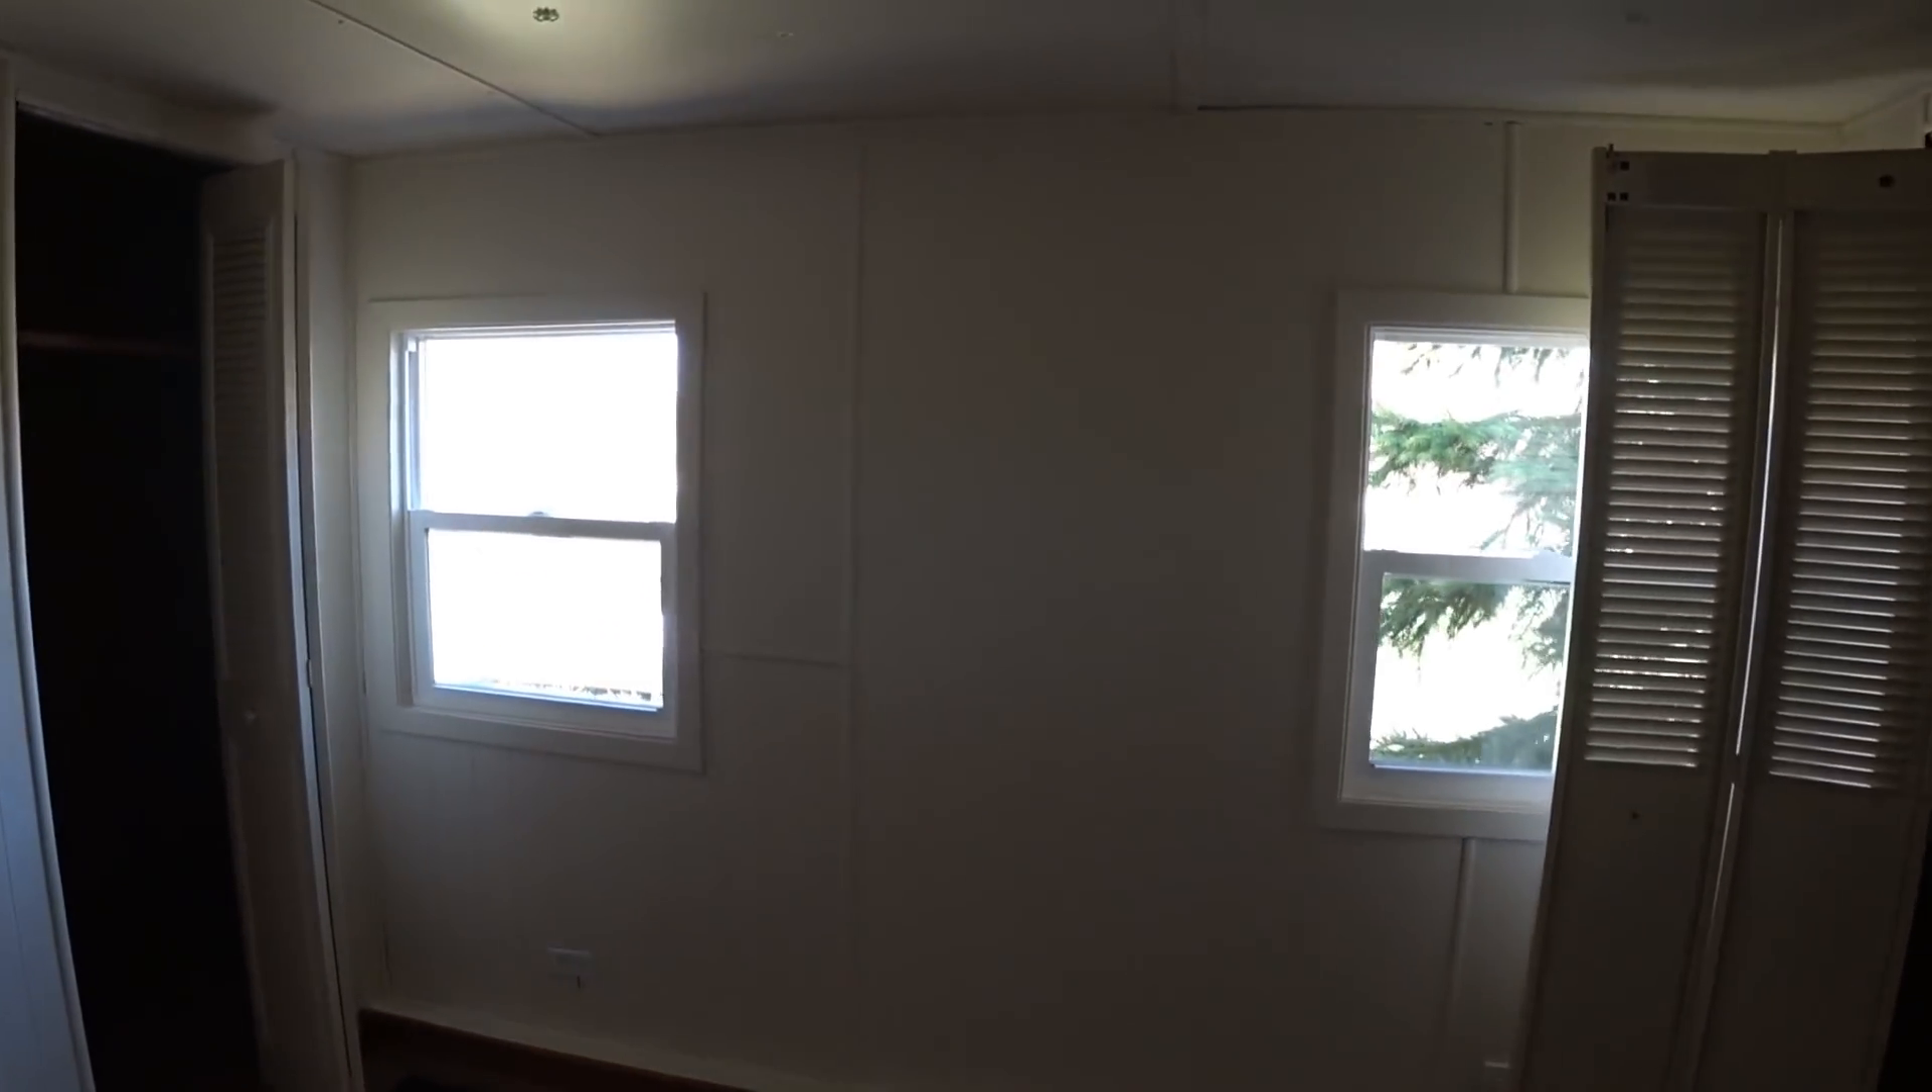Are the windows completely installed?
Yes.